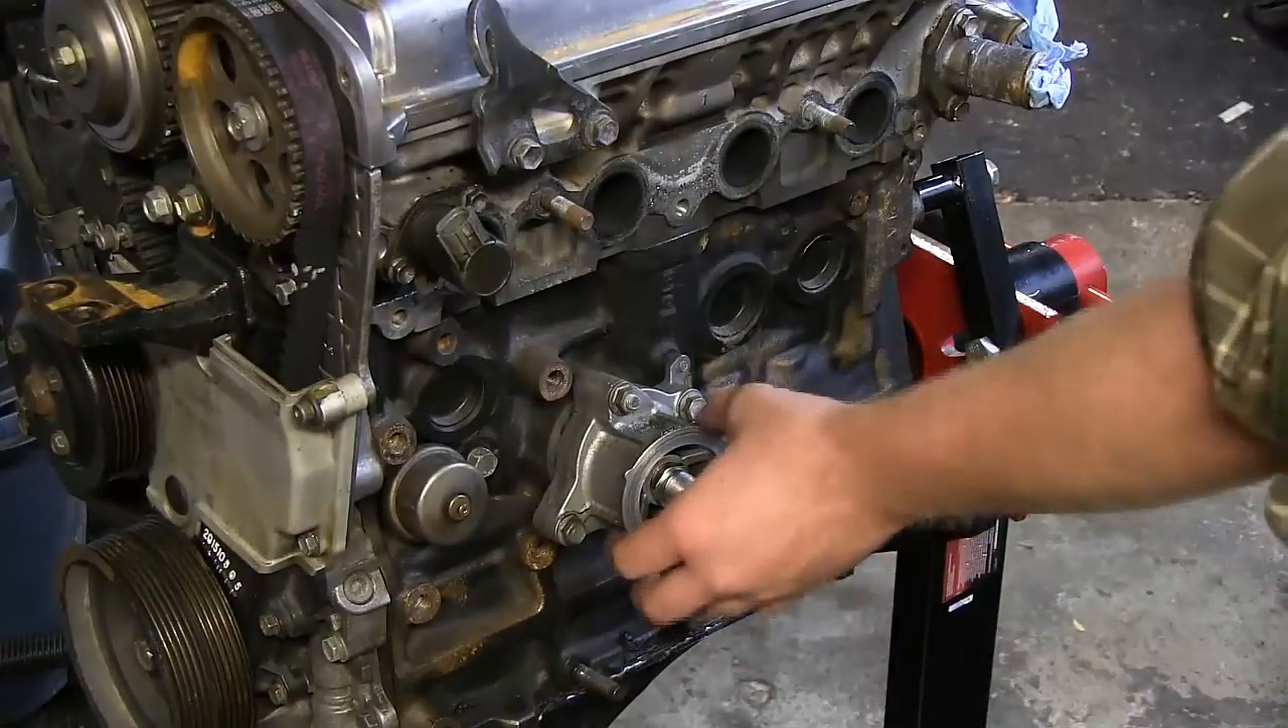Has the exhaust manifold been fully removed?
Yes.